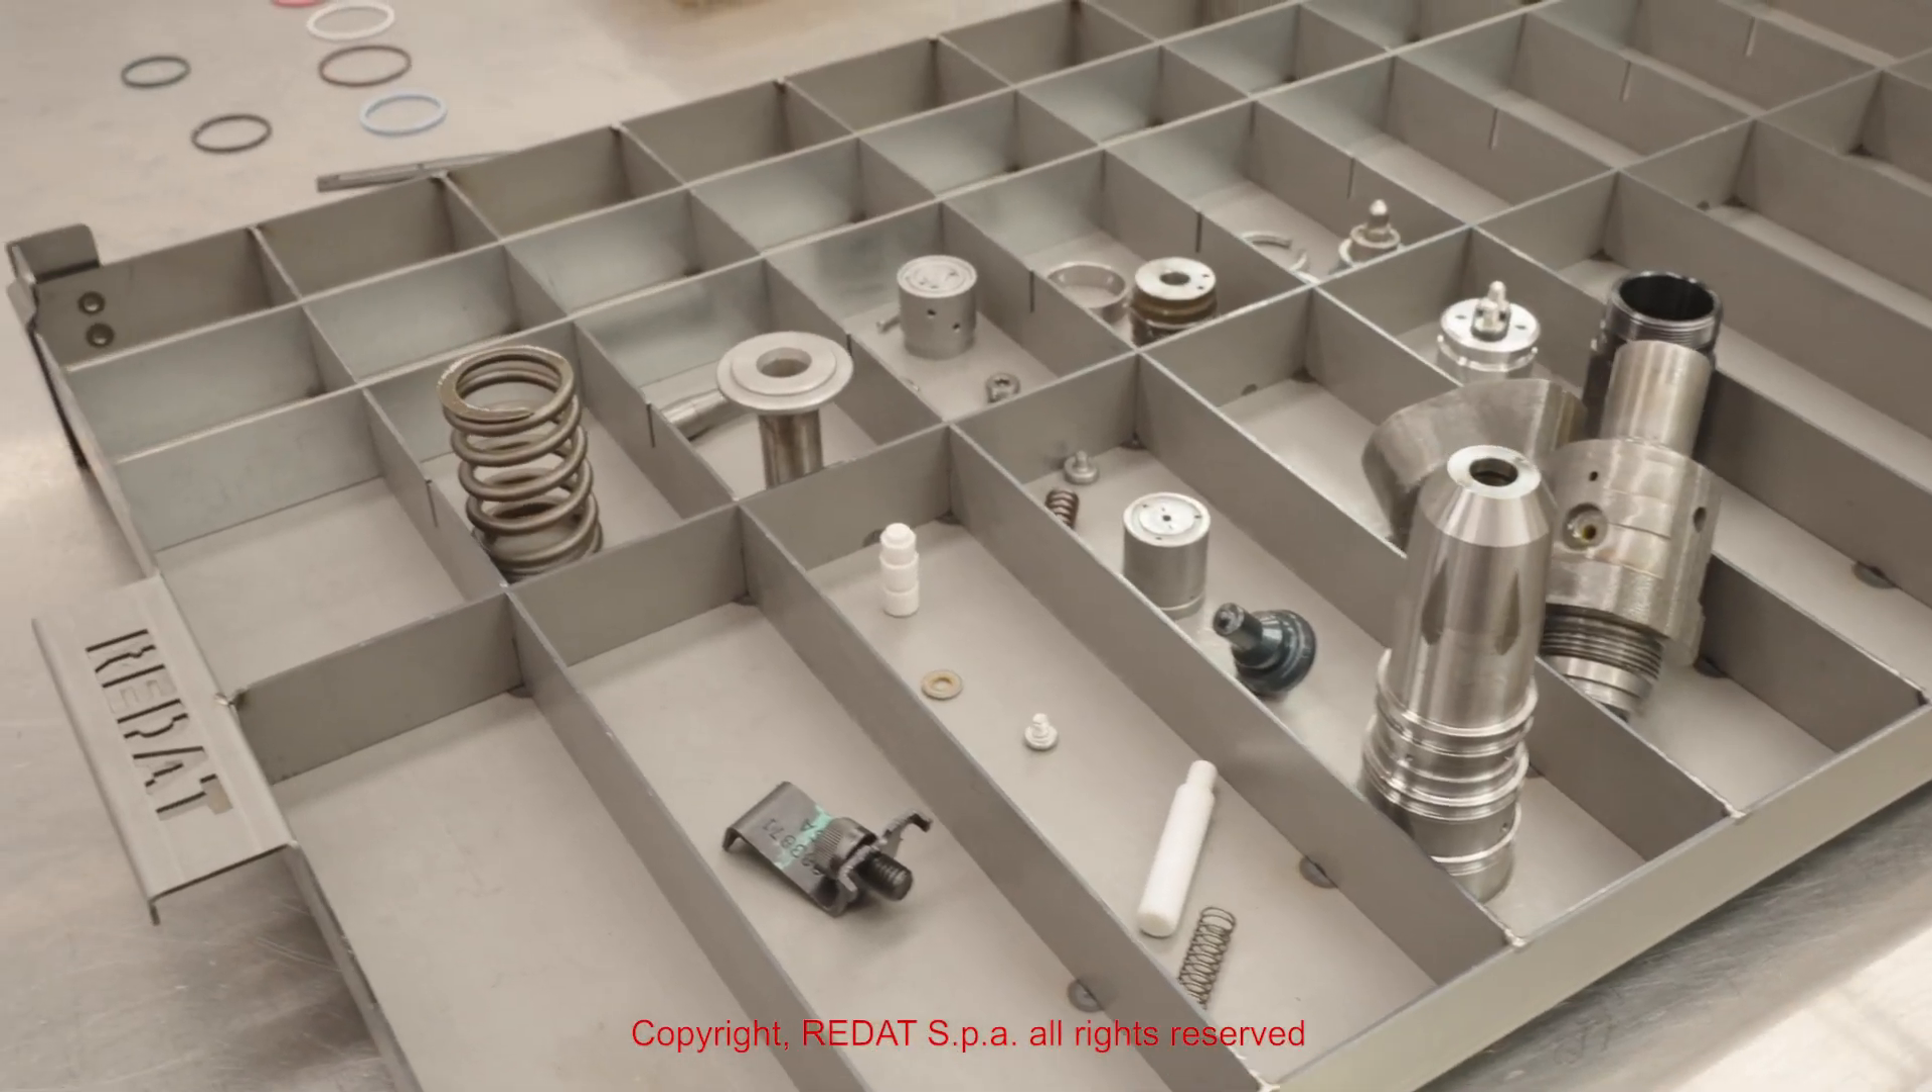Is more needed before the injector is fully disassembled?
No.